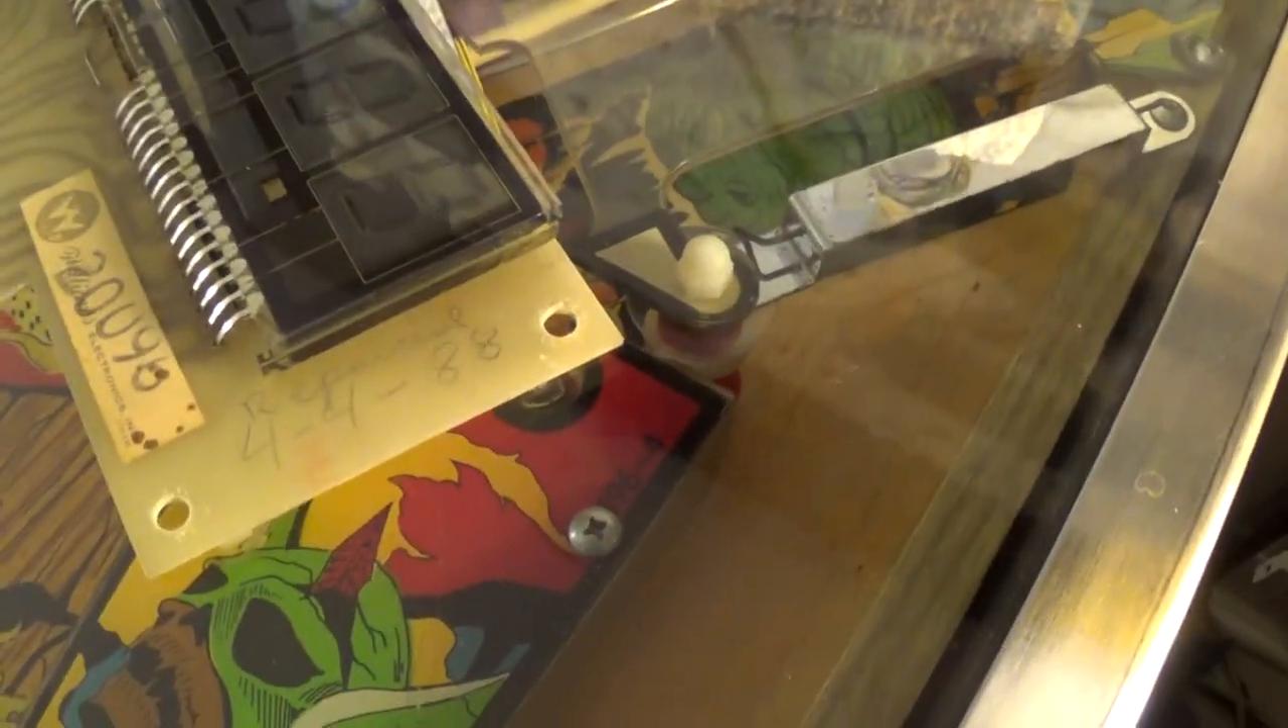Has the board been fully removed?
Yes.